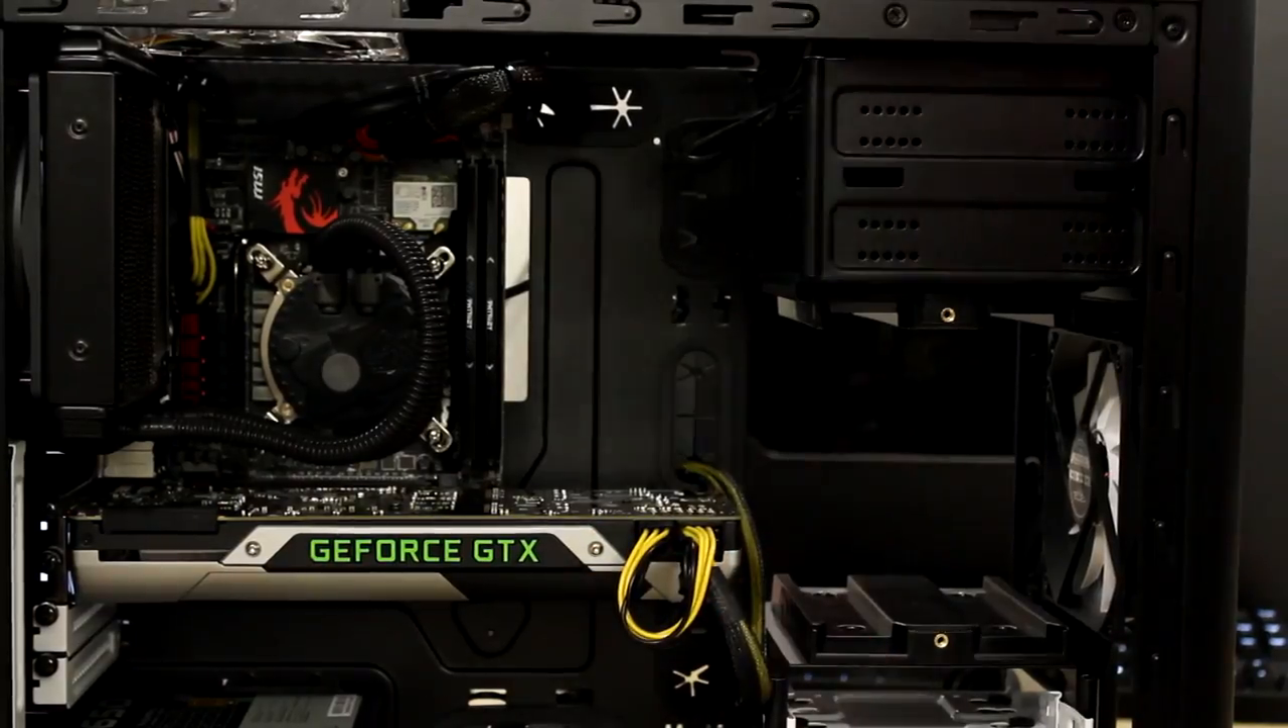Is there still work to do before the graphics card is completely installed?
No.